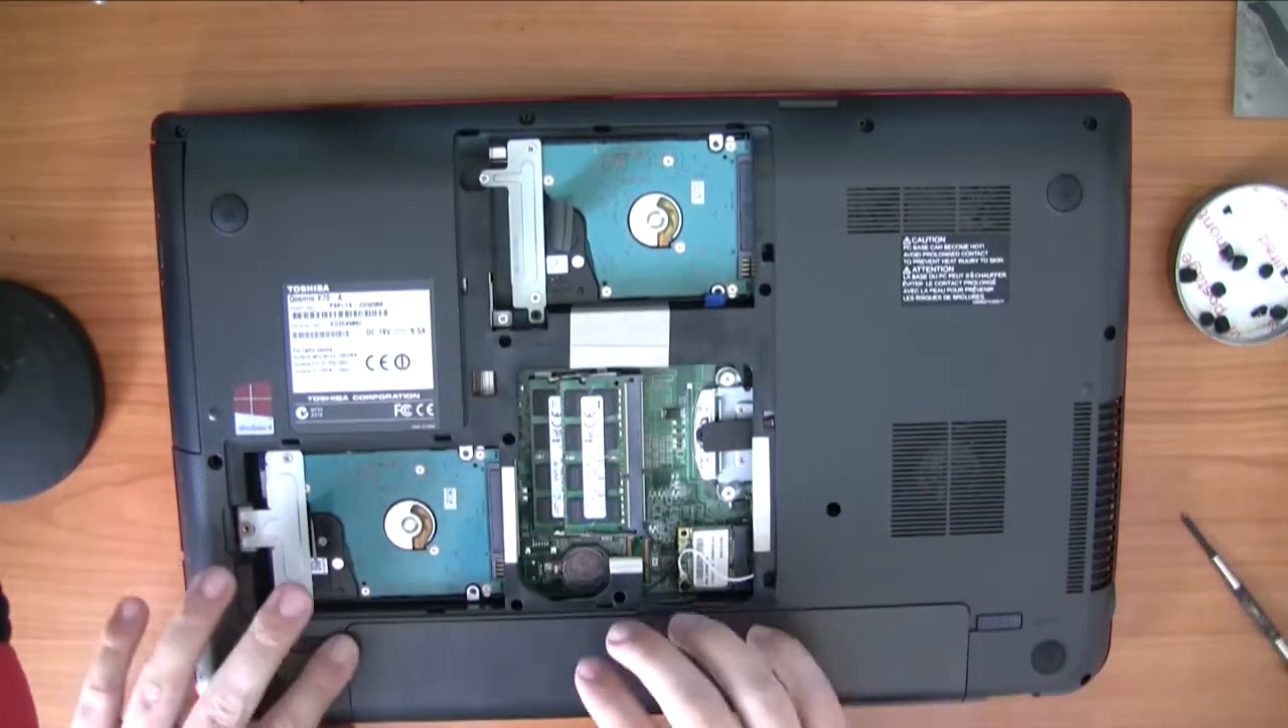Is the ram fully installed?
Yes.